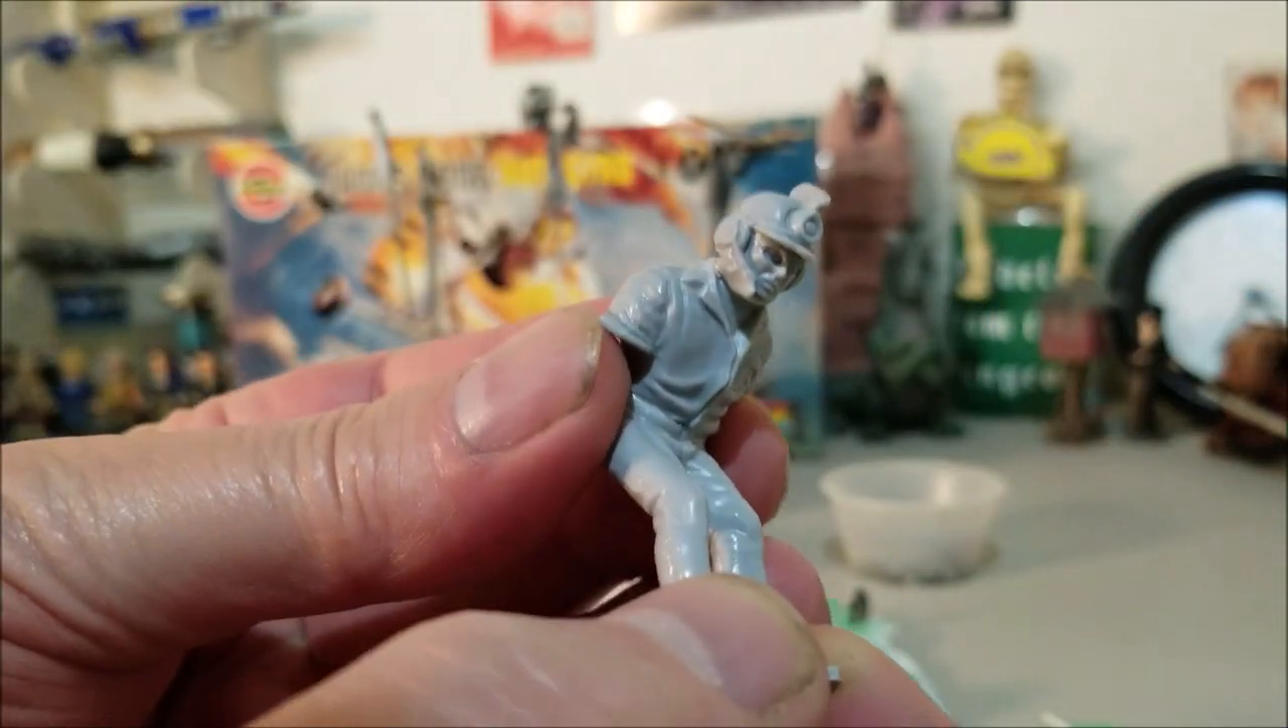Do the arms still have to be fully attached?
Yes.